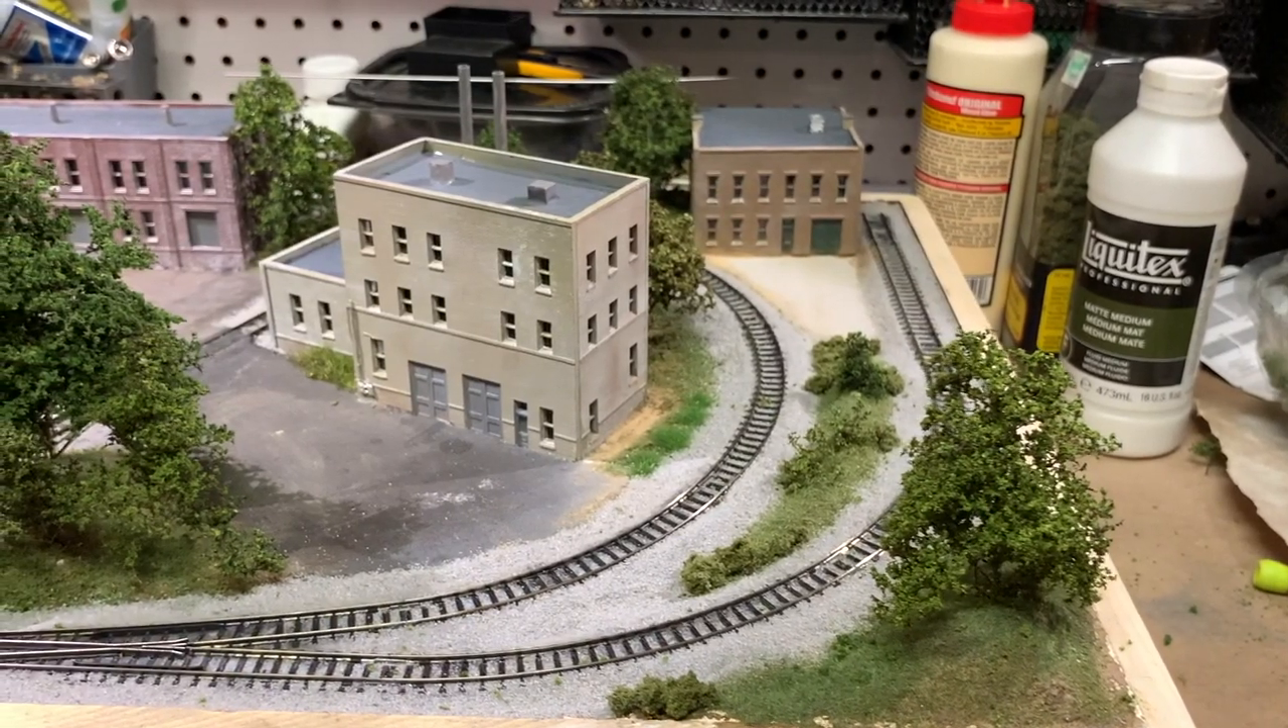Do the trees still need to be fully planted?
No.